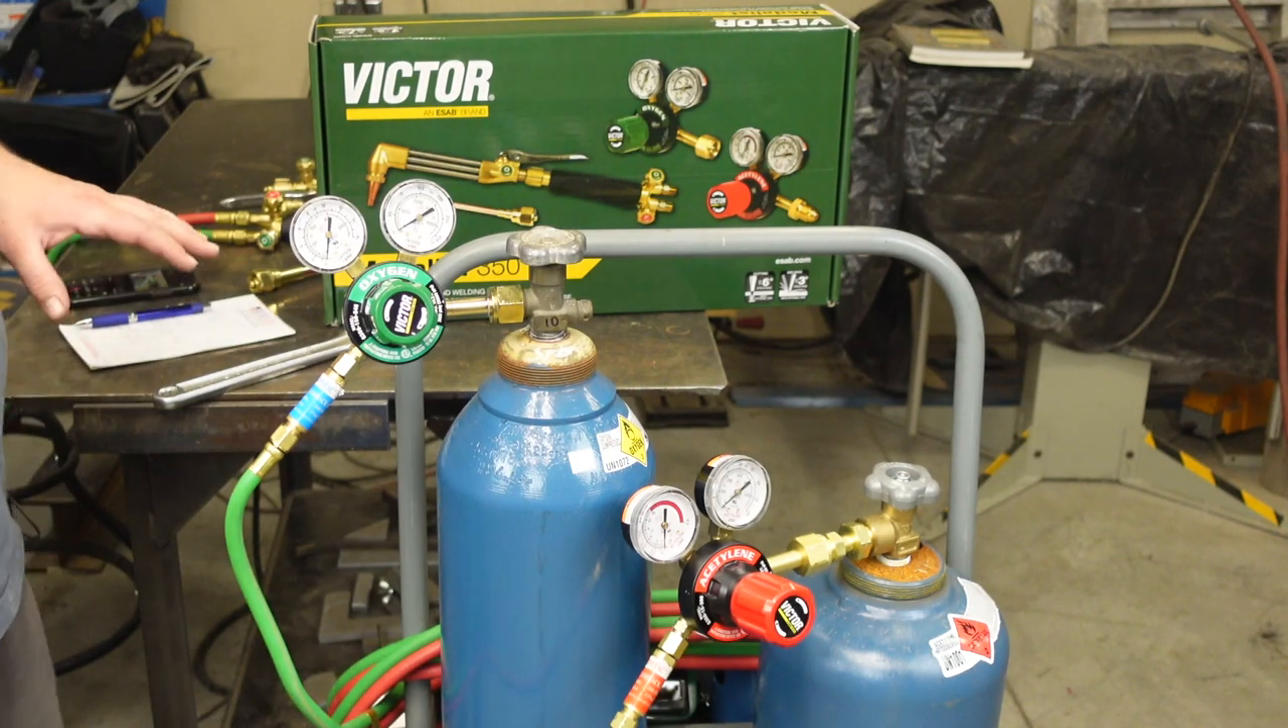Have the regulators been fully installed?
Yes.